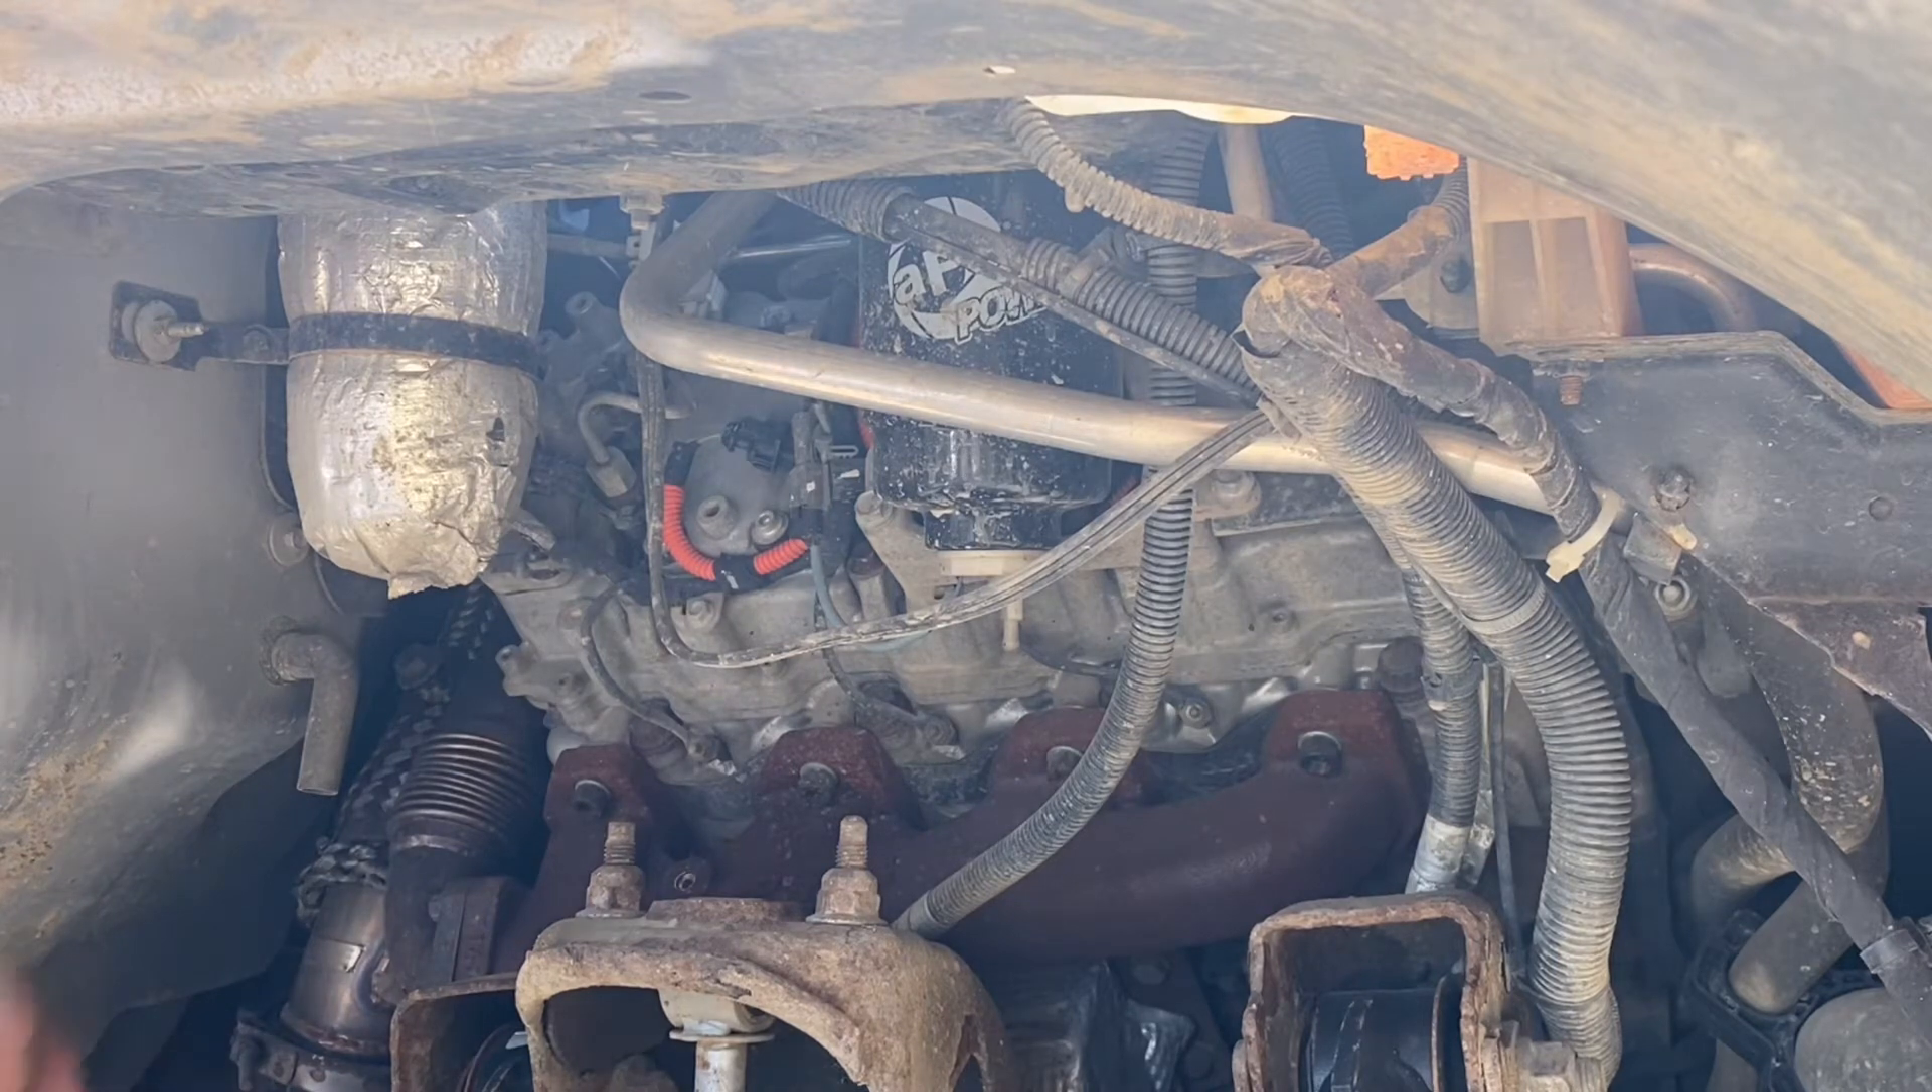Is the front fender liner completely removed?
Yes.